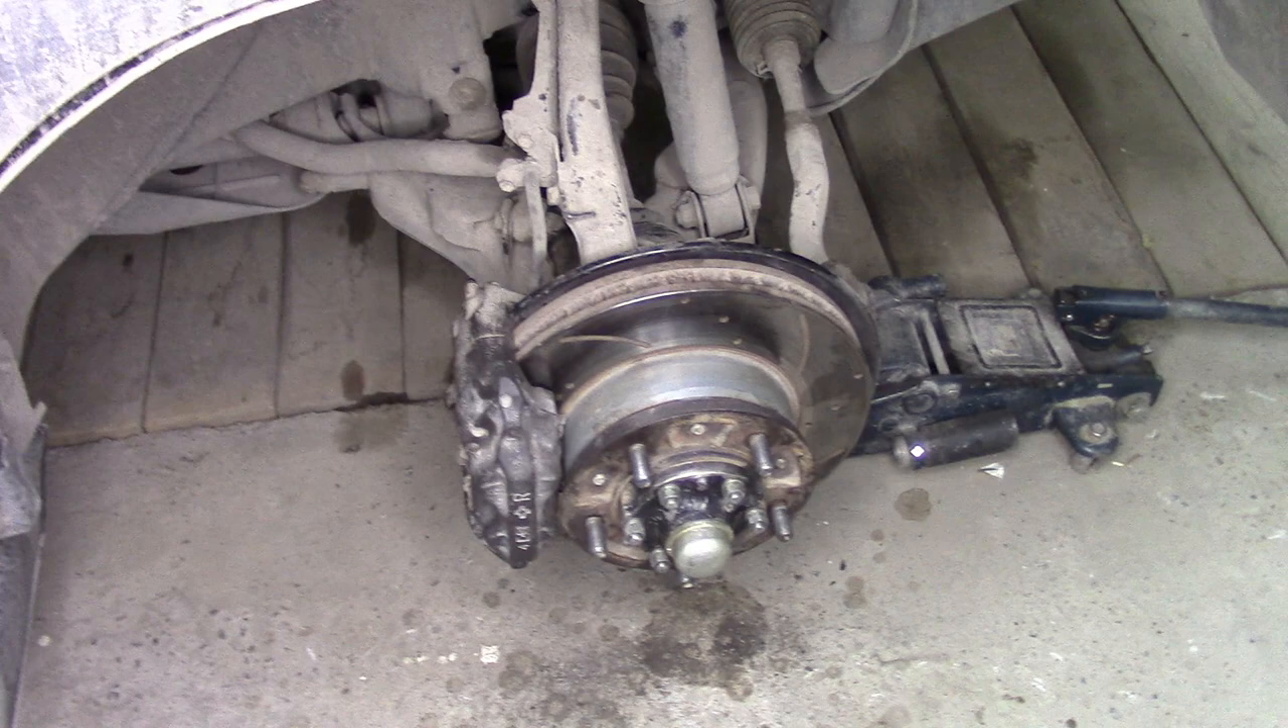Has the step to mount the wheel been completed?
No.